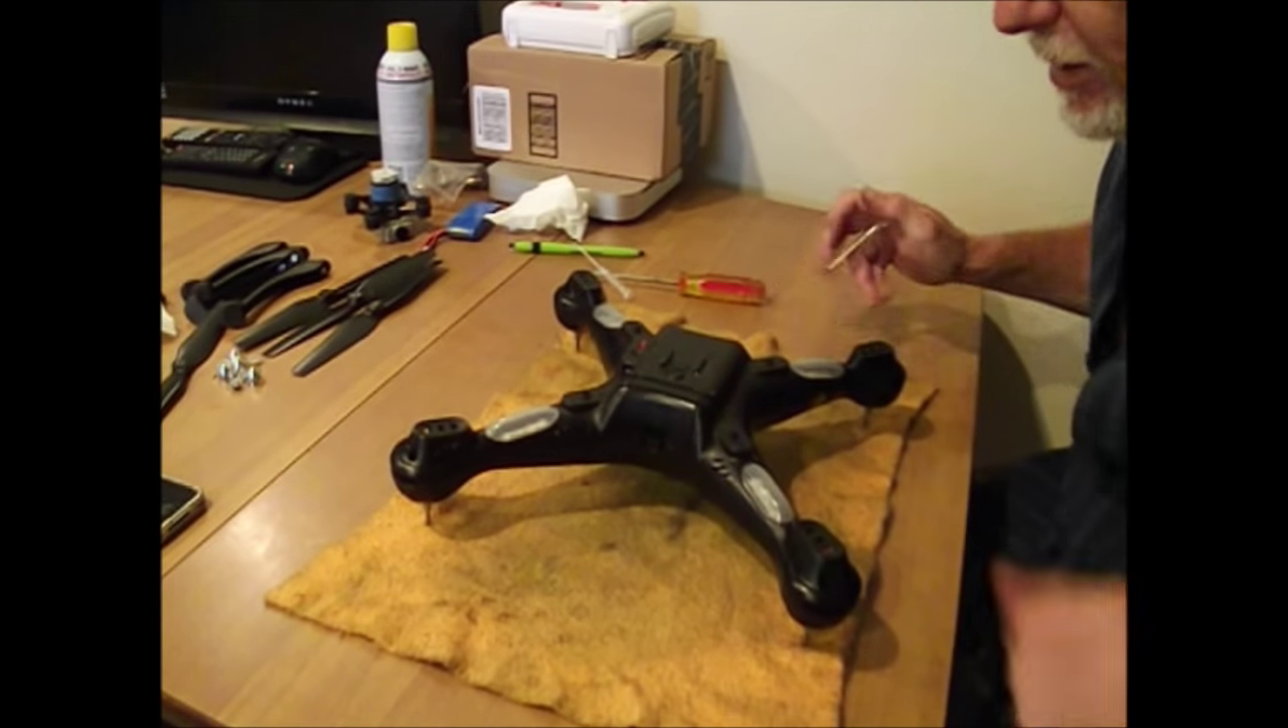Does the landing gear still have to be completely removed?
No.